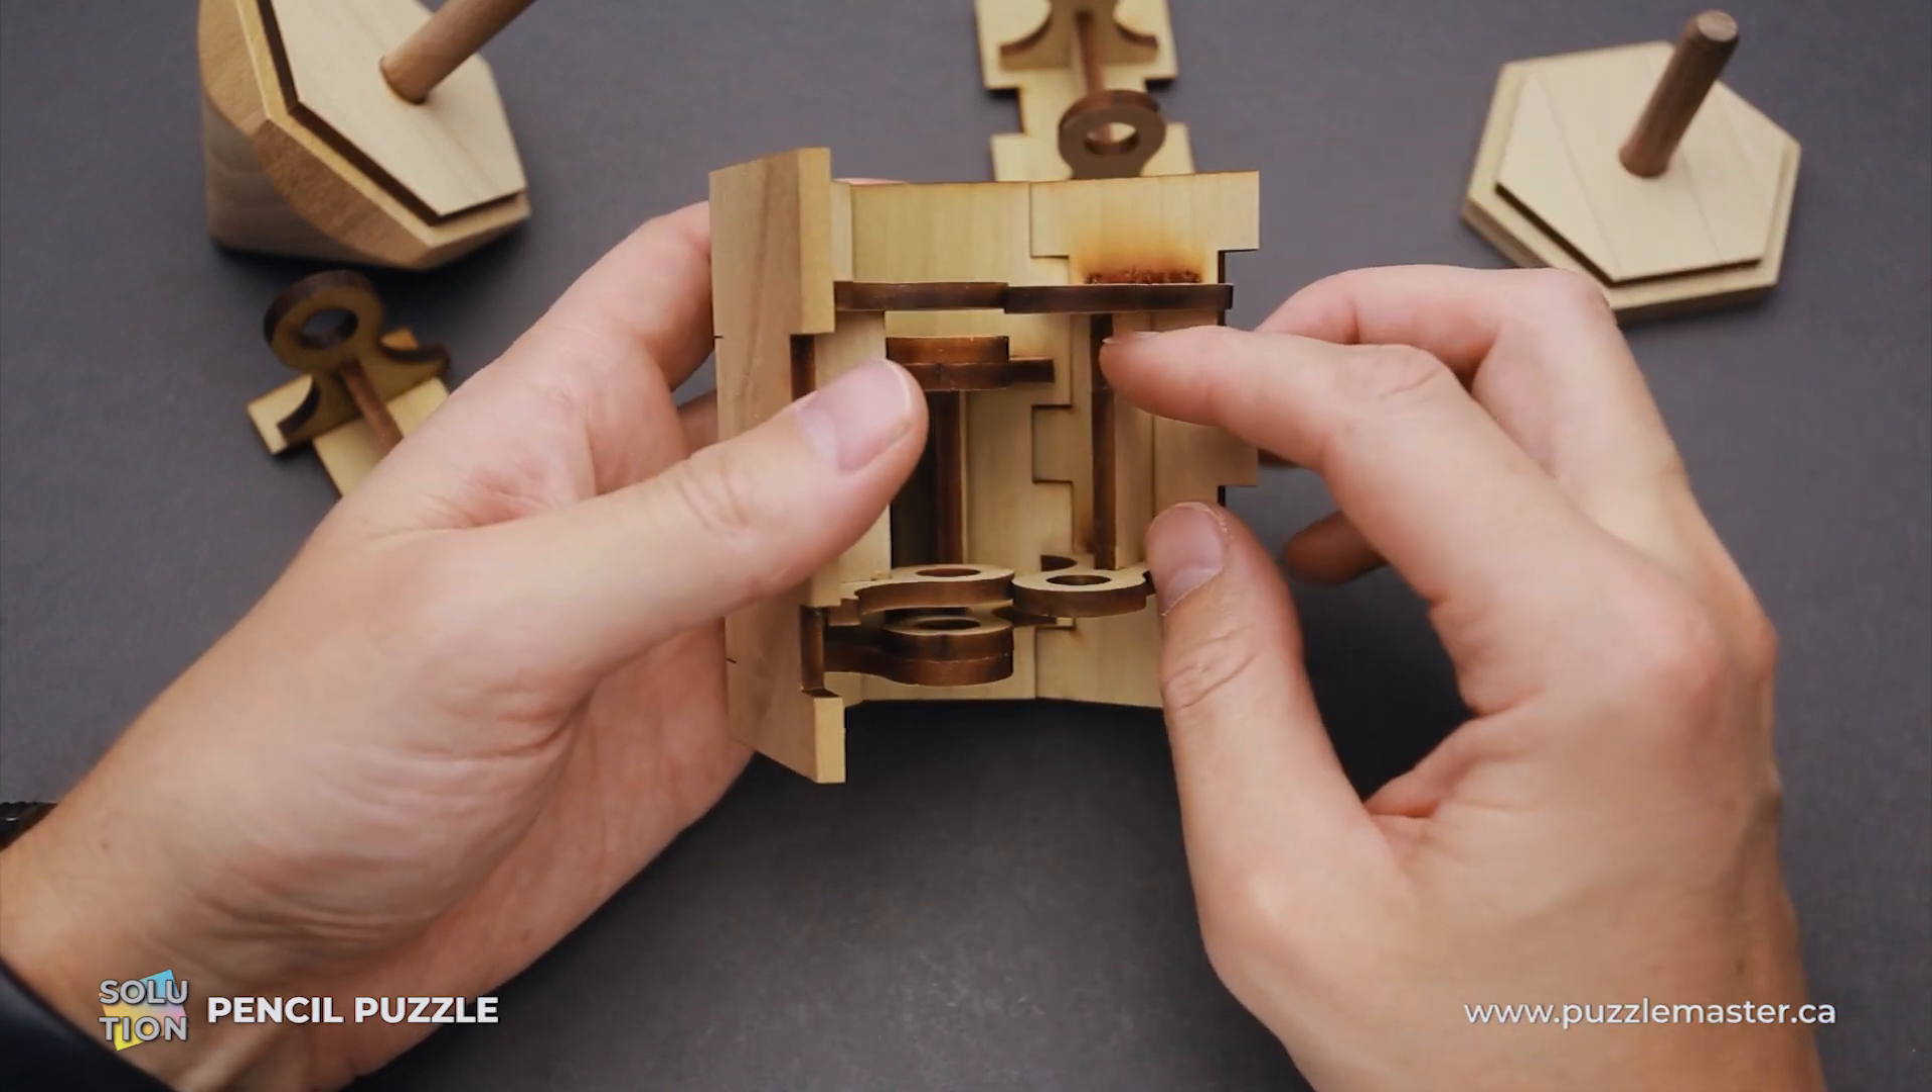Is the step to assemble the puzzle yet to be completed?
Yes.